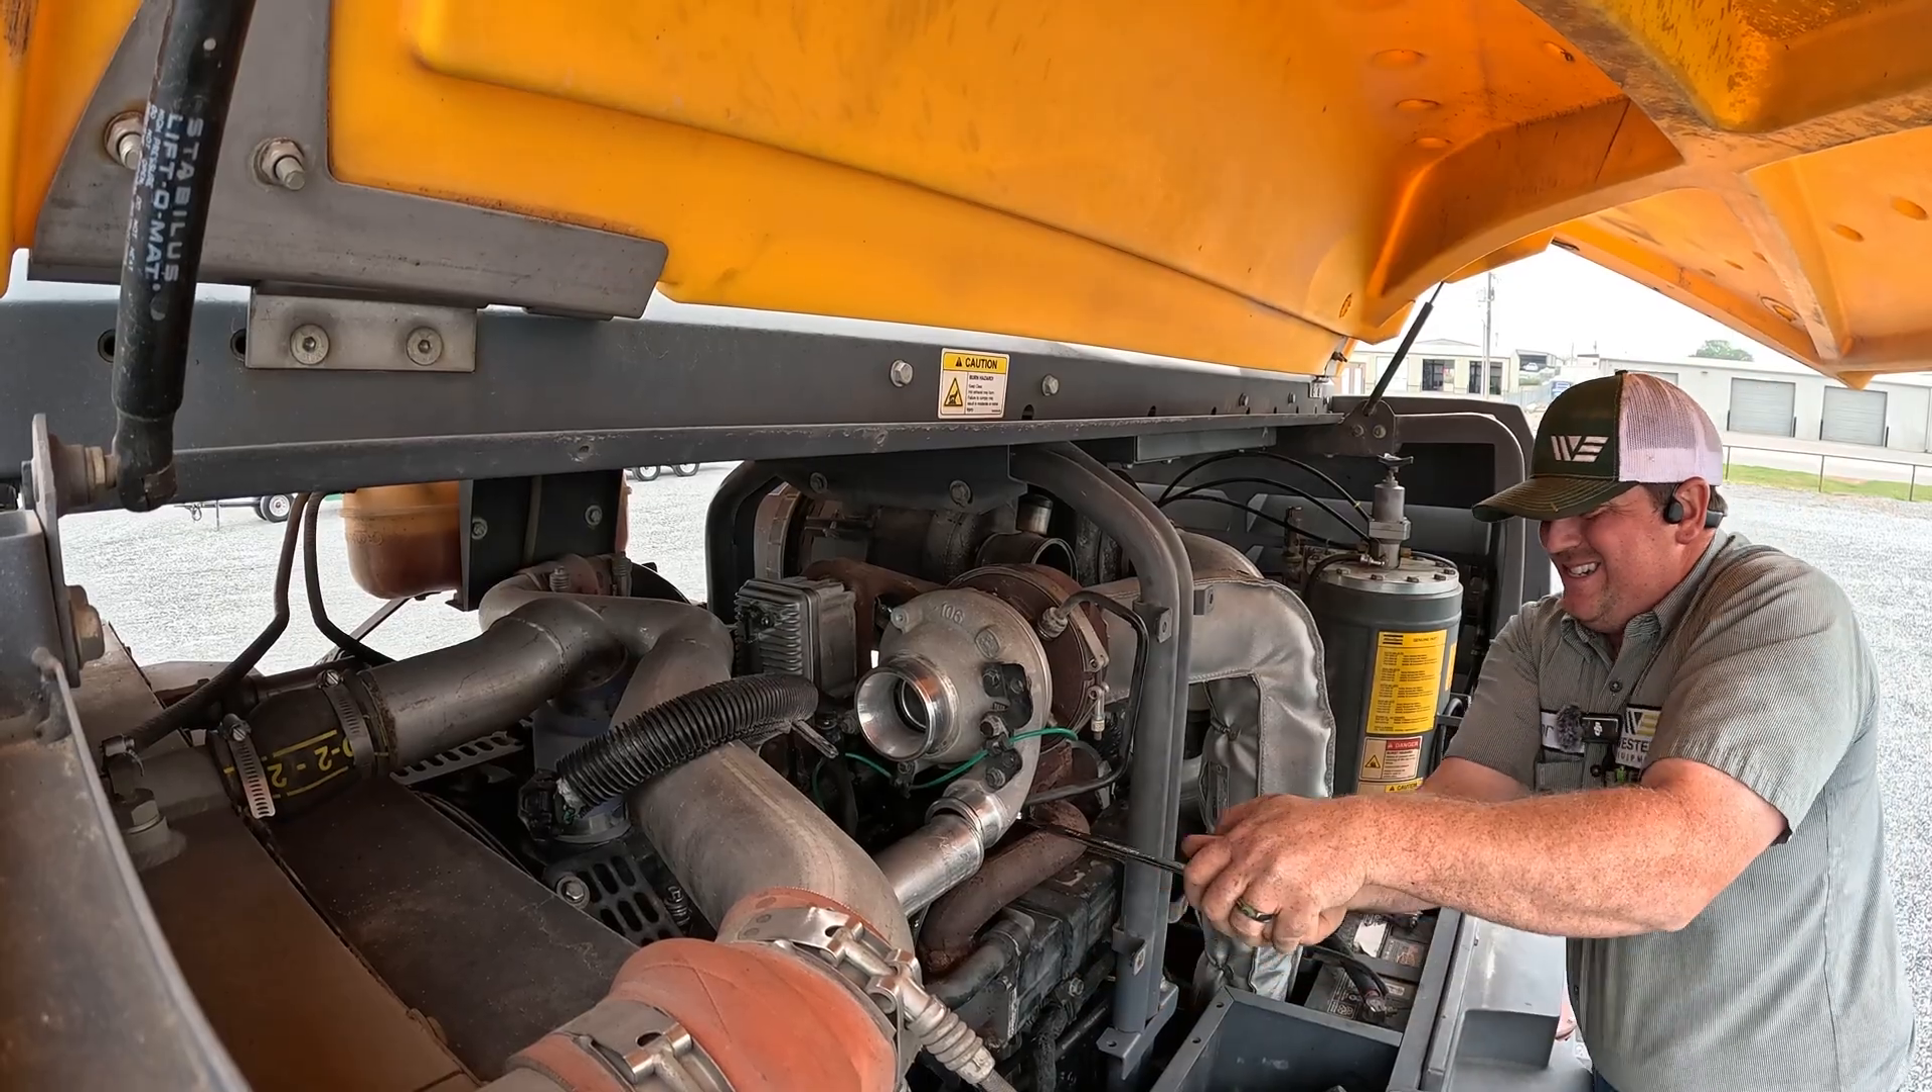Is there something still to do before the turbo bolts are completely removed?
Yes.